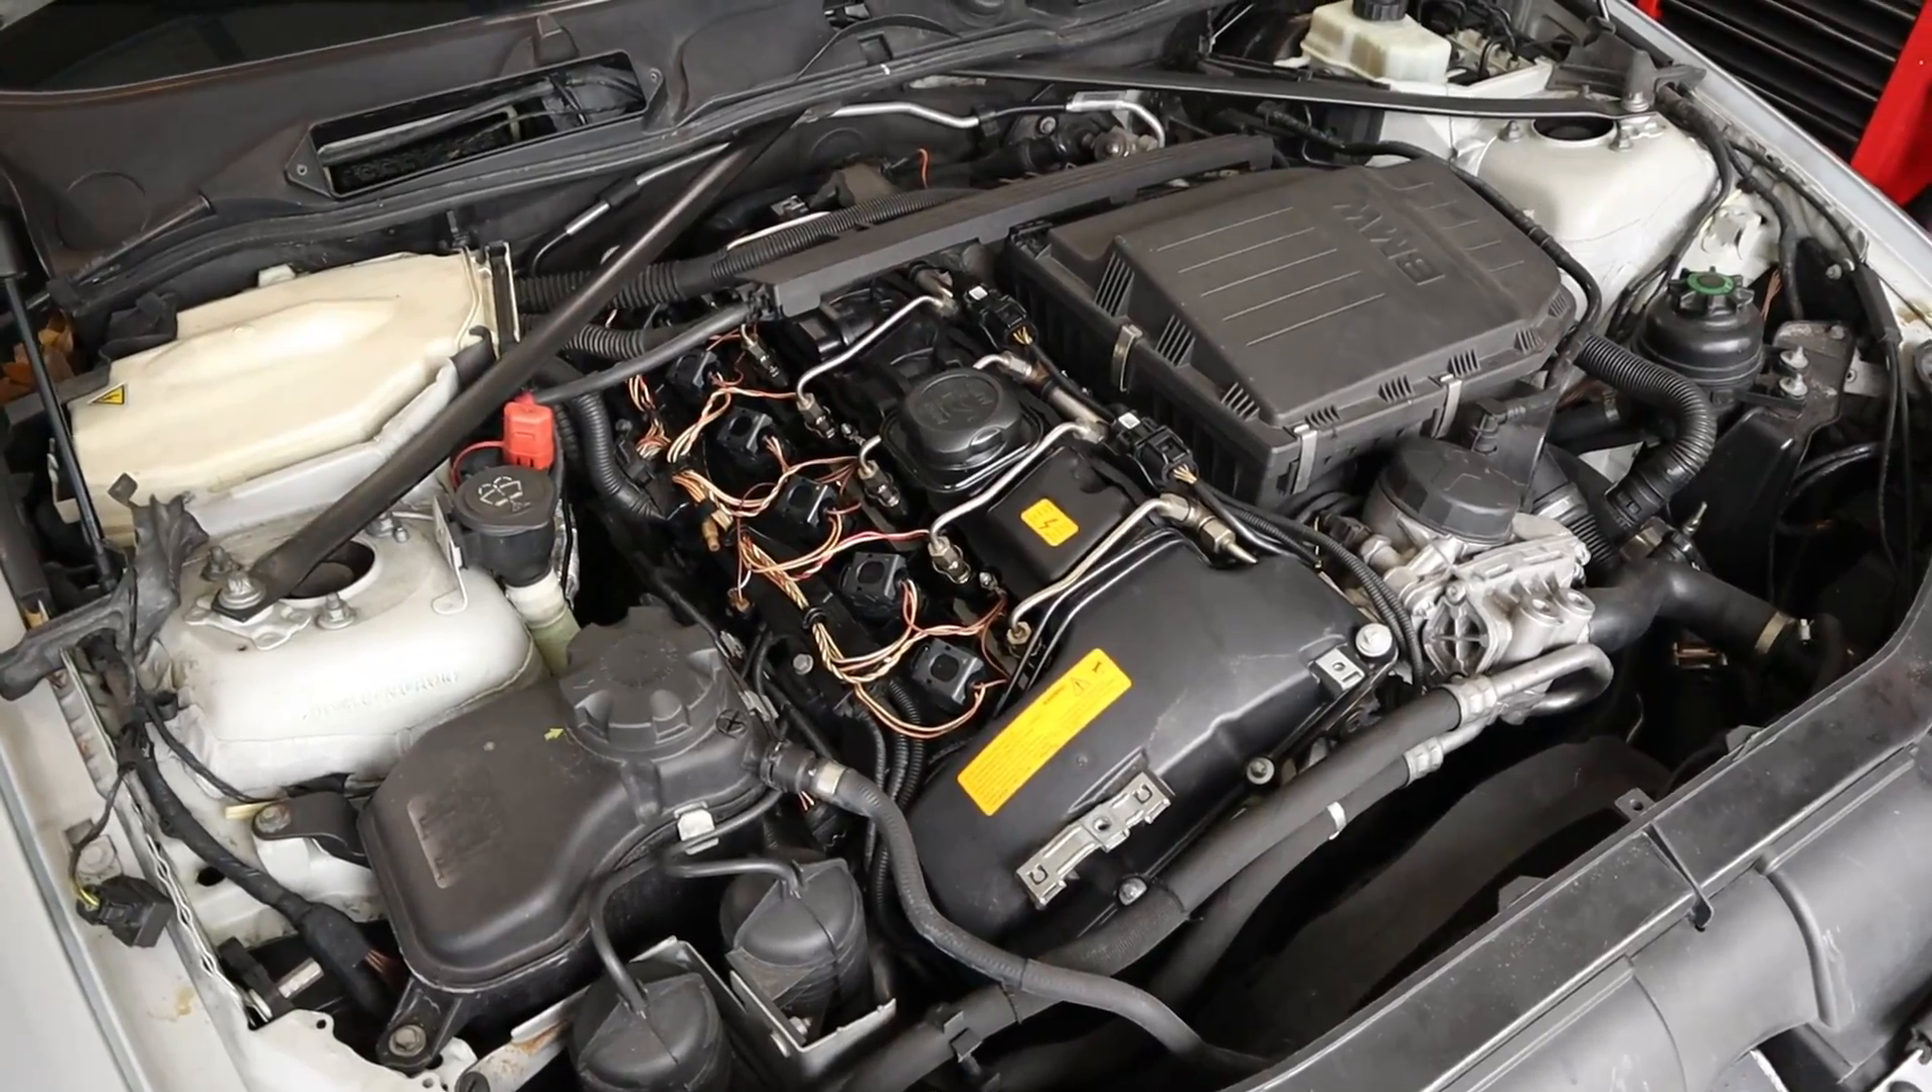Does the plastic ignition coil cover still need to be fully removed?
No.